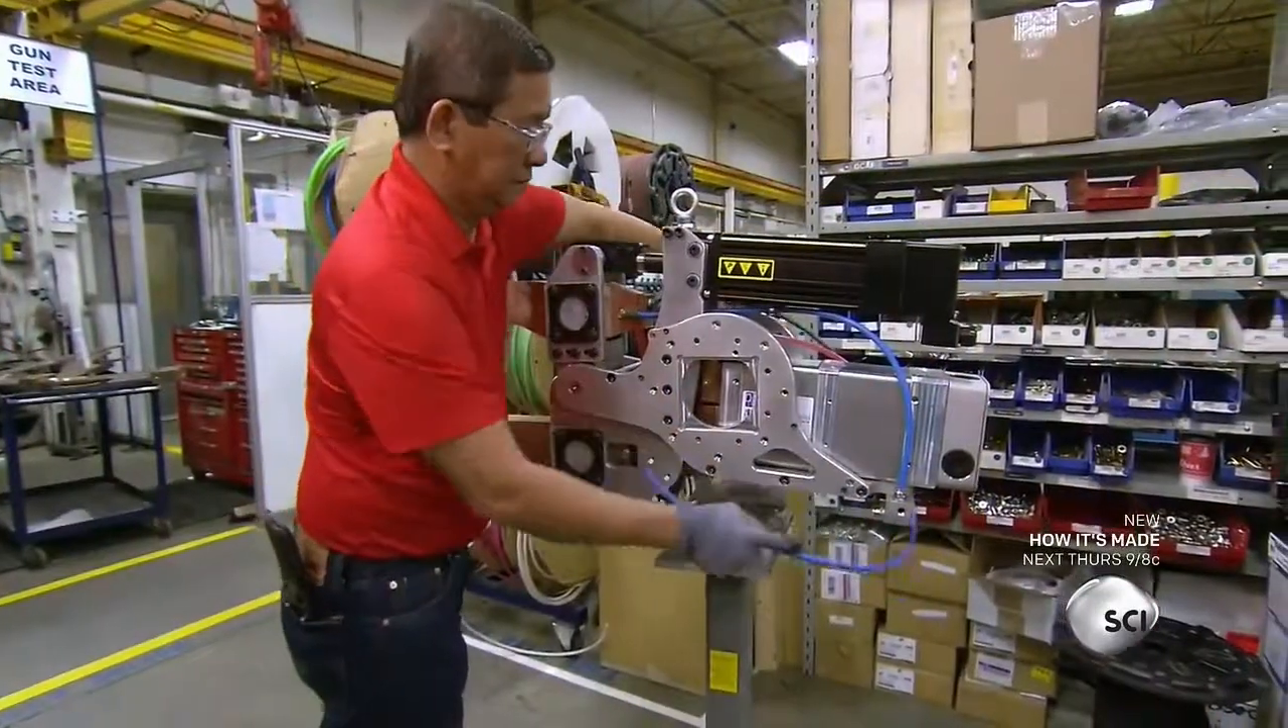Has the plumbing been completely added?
No.